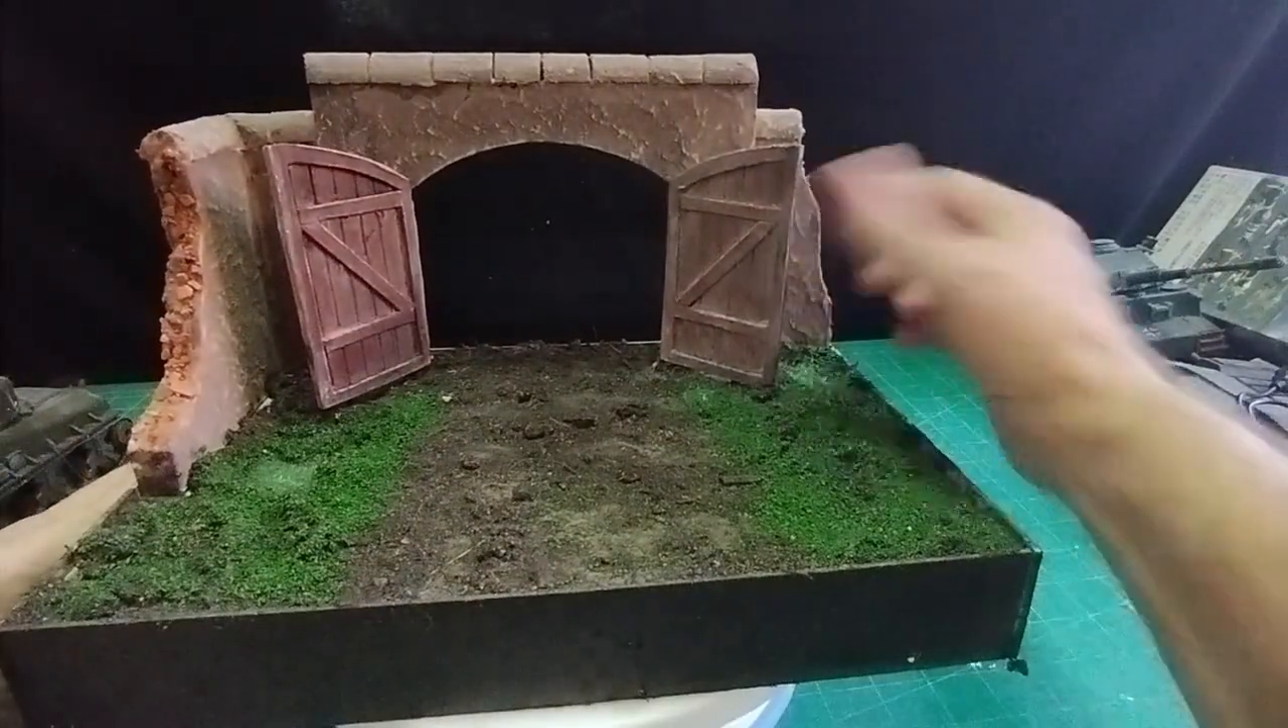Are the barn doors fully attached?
Yes.